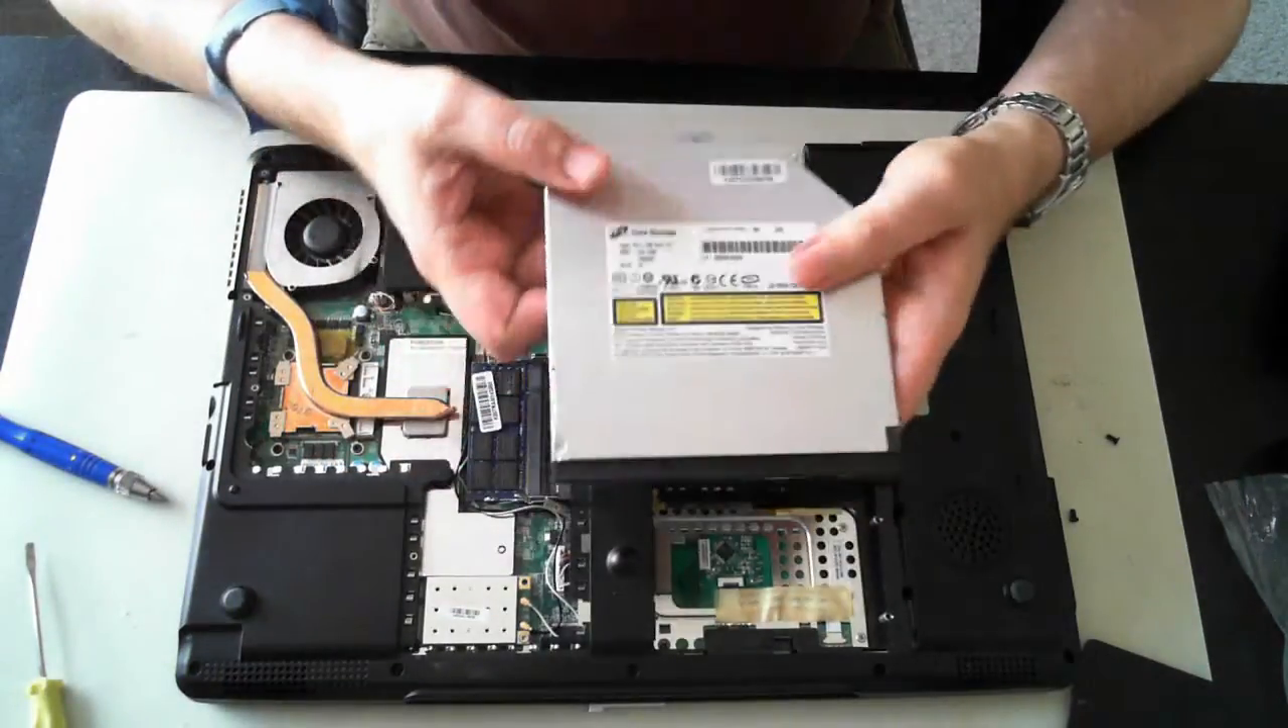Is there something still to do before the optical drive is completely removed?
No.